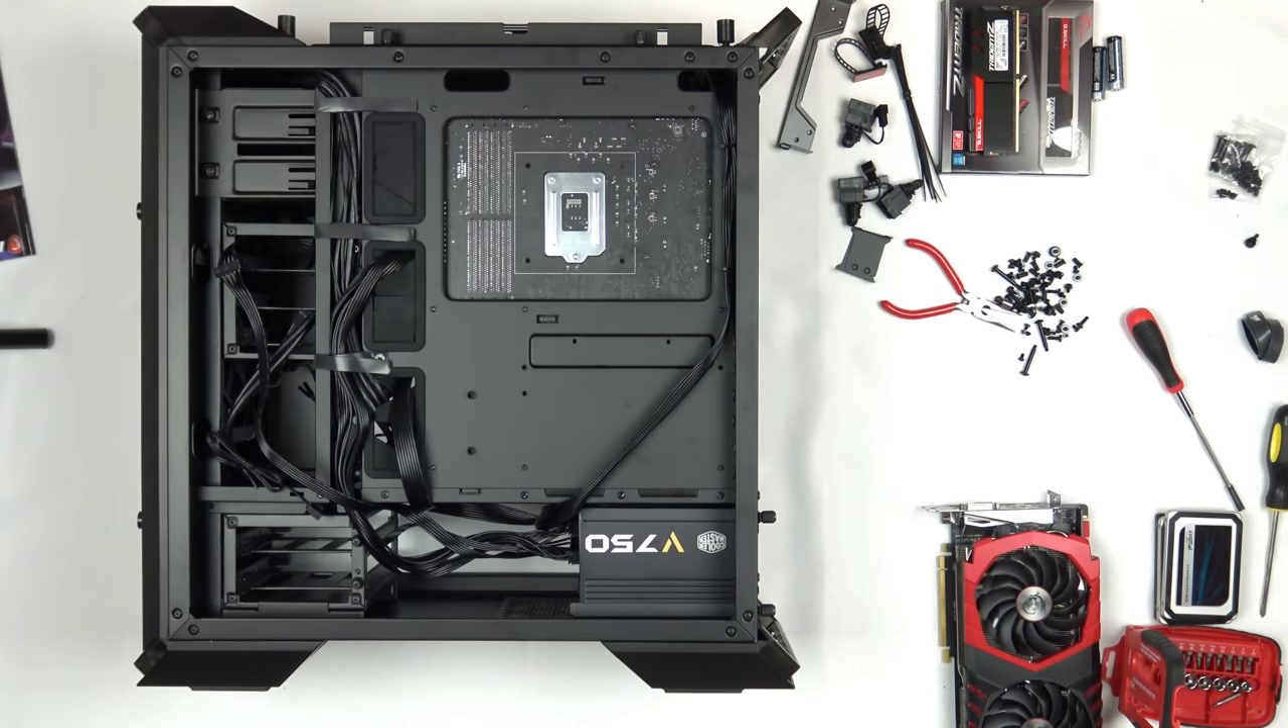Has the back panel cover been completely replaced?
No.